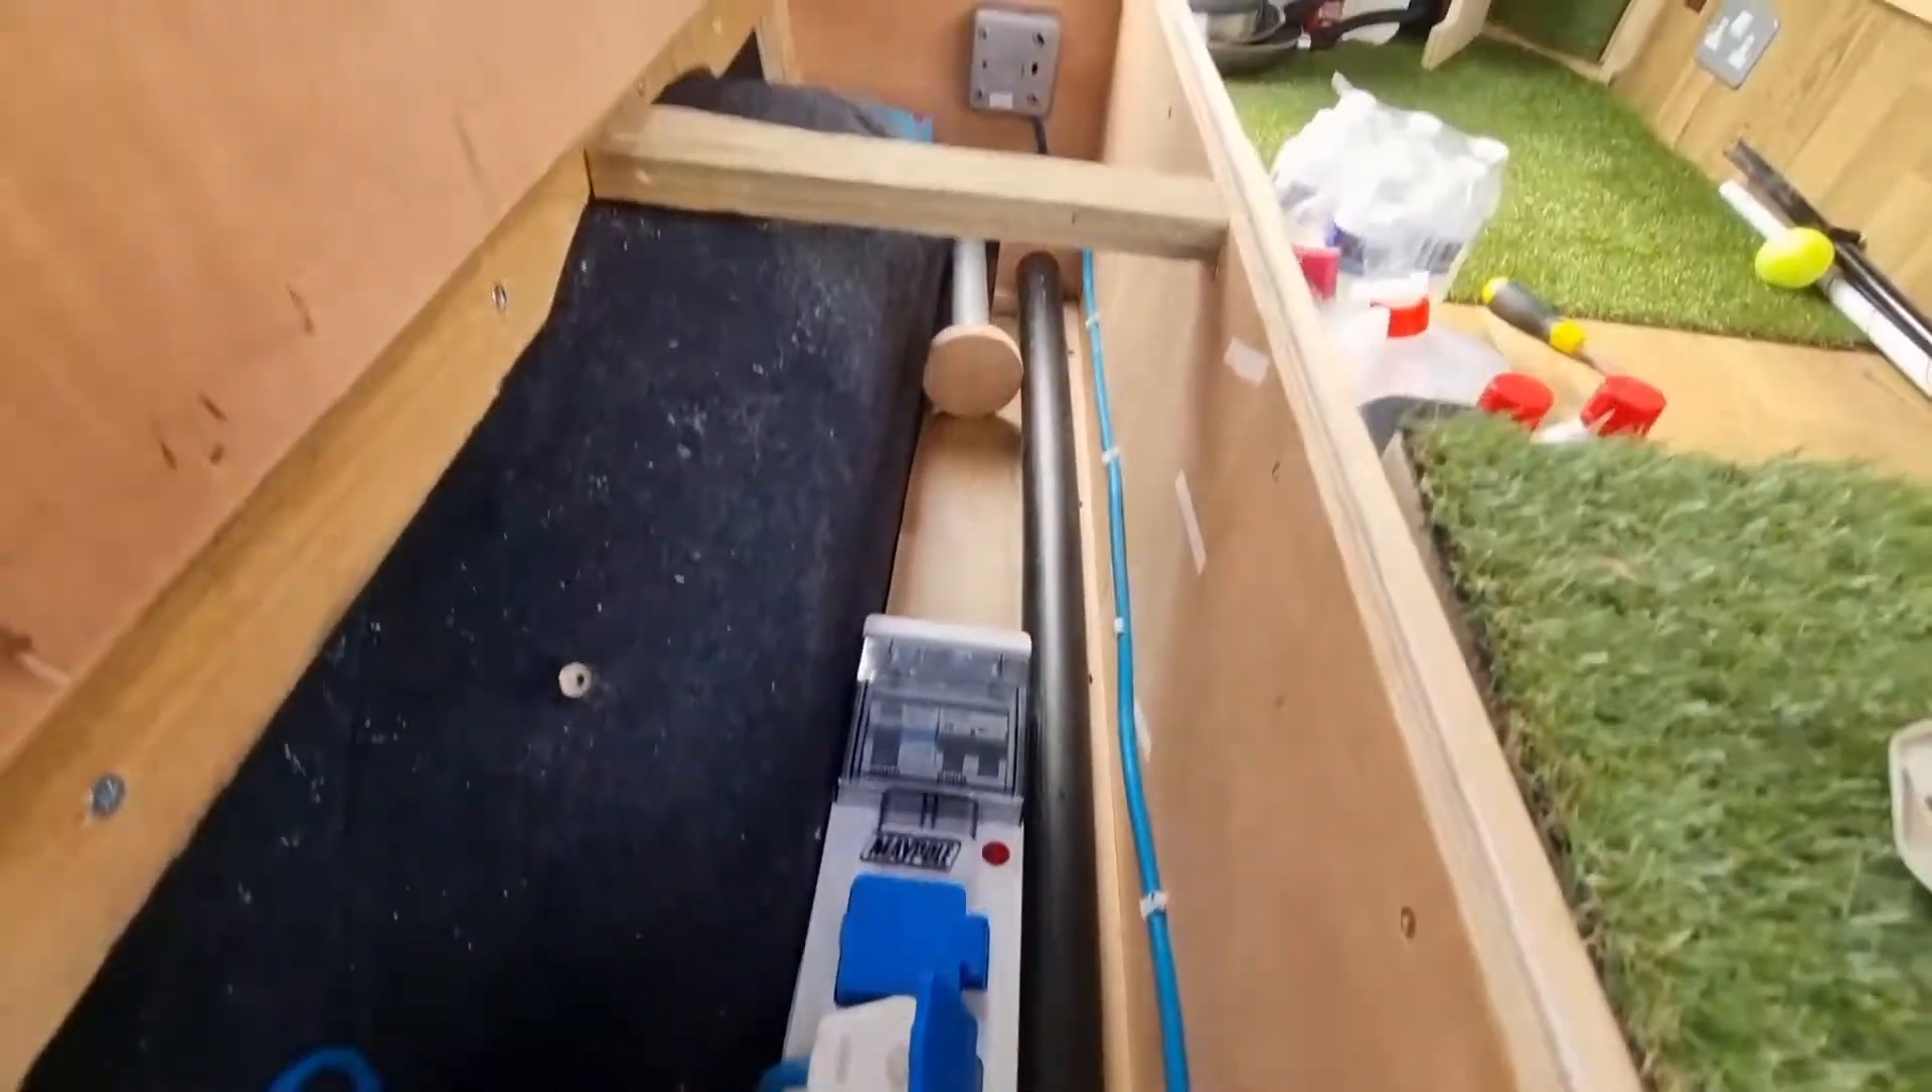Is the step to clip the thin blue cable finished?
Yes.